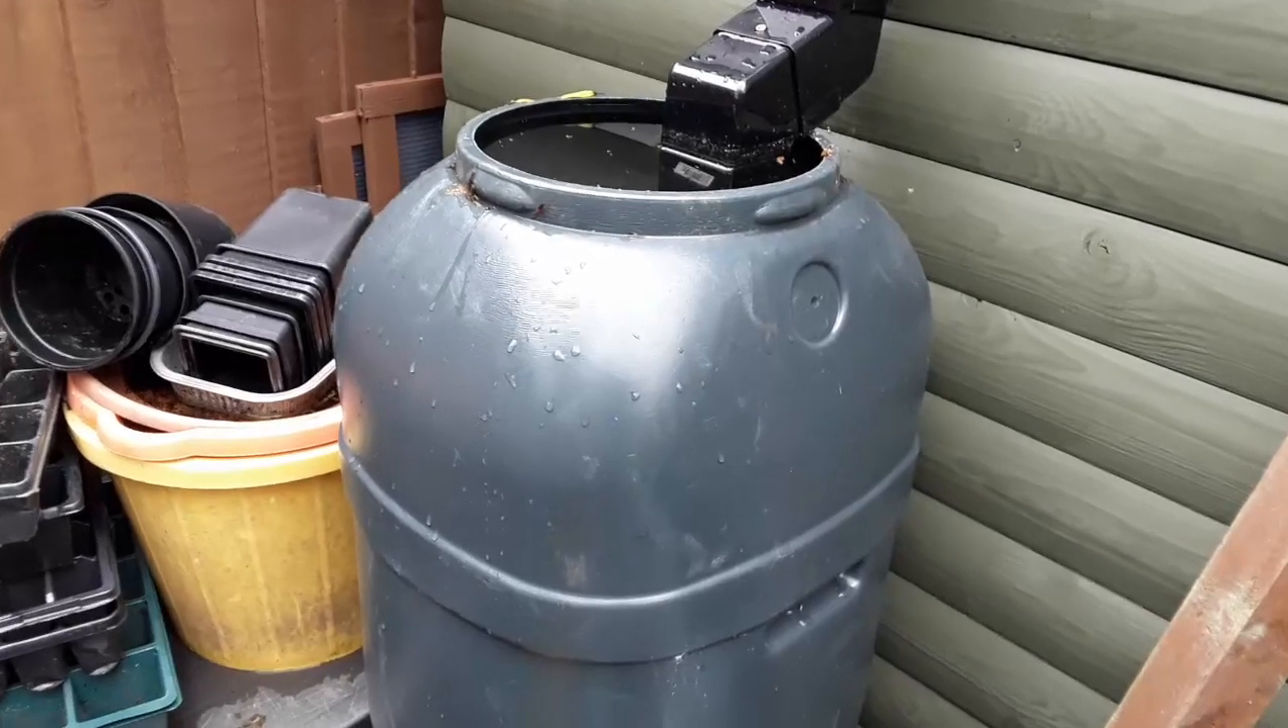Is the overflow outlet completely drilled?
No.